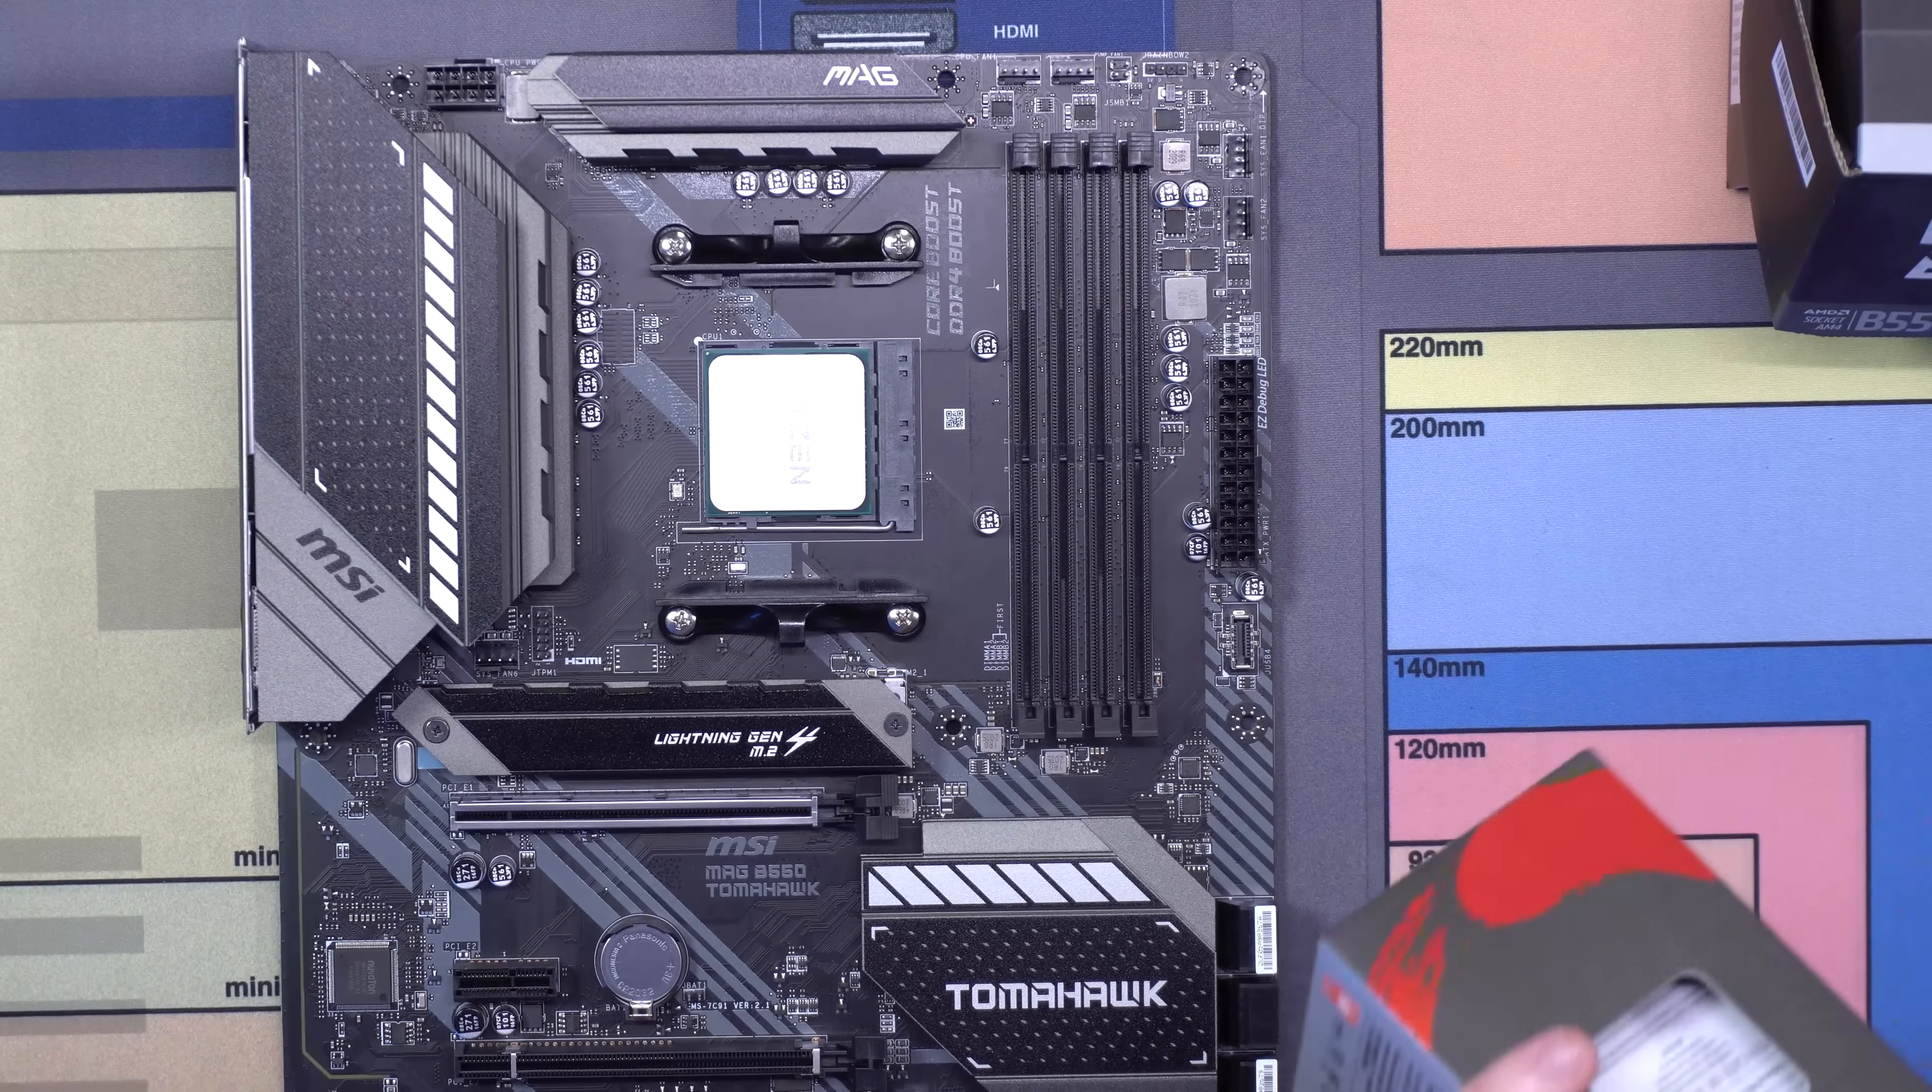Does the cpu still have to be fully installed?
No.